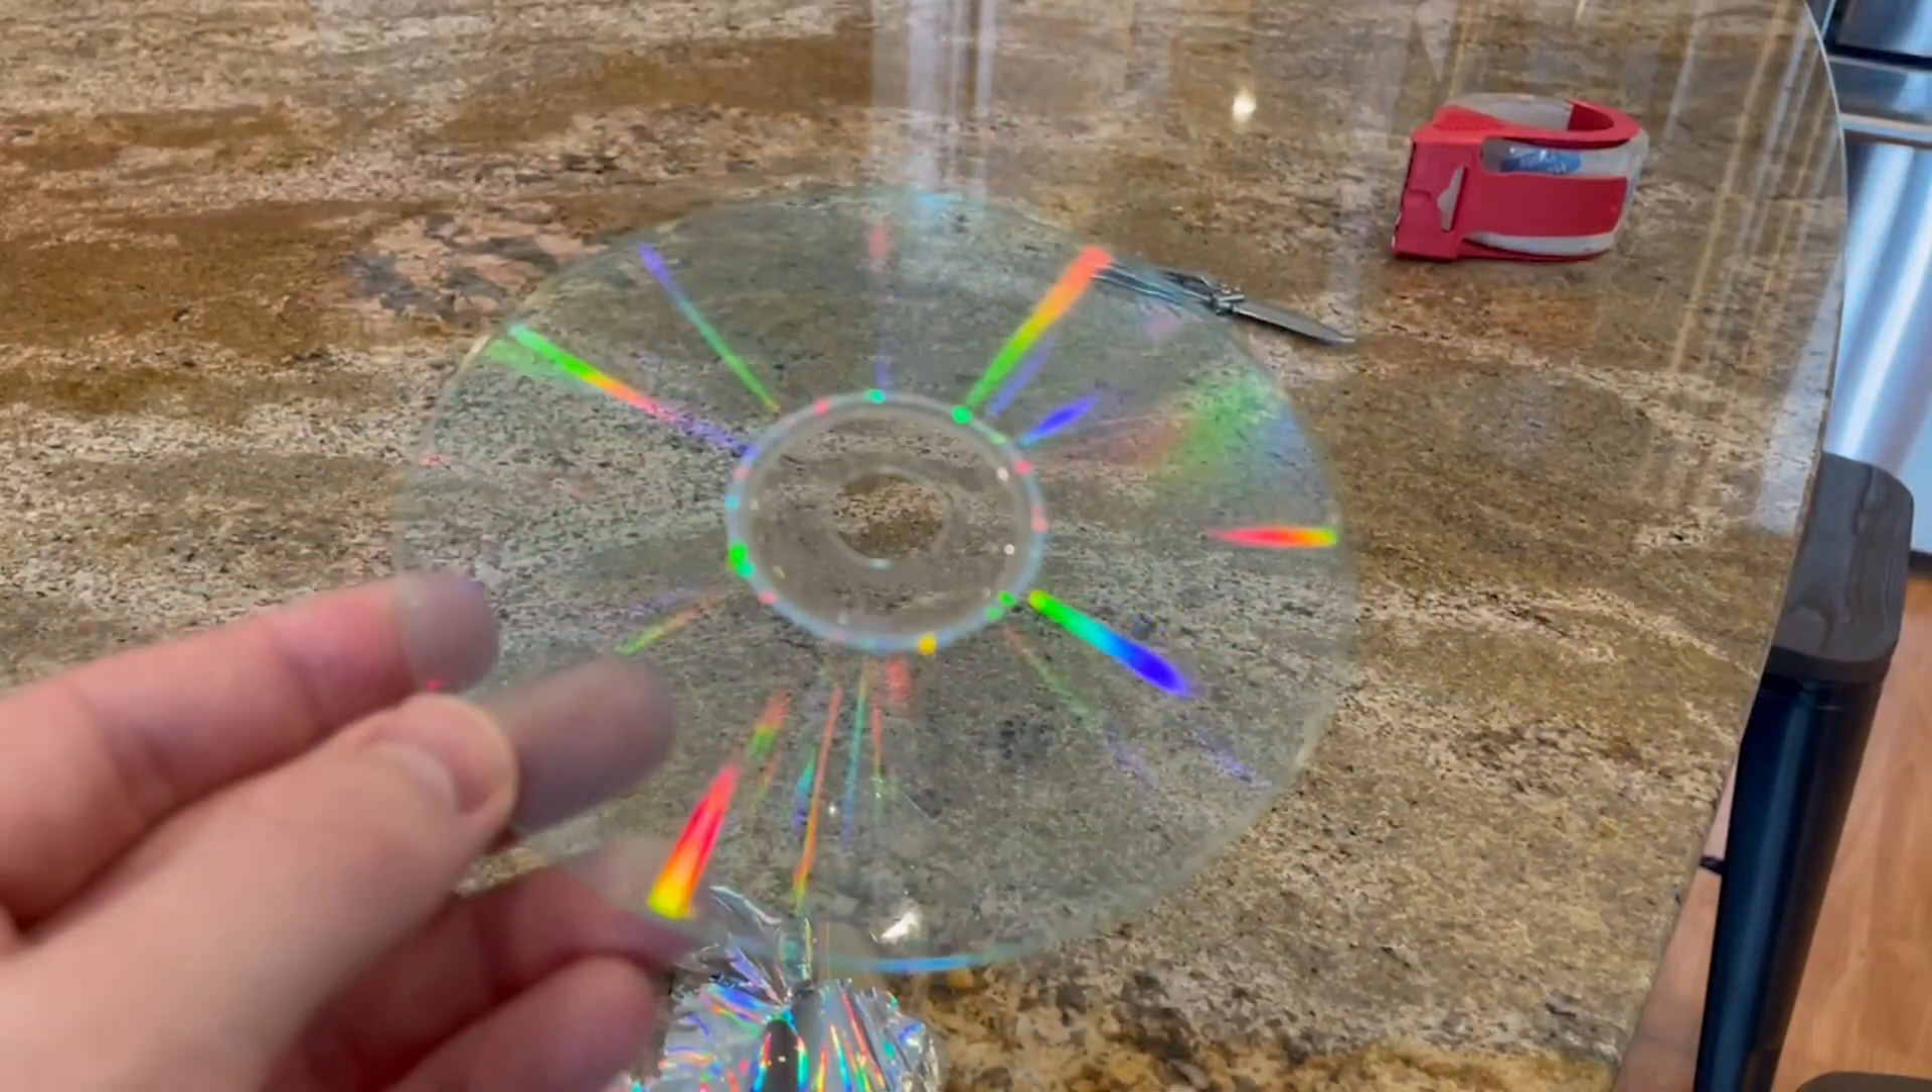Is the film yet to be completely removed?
No.